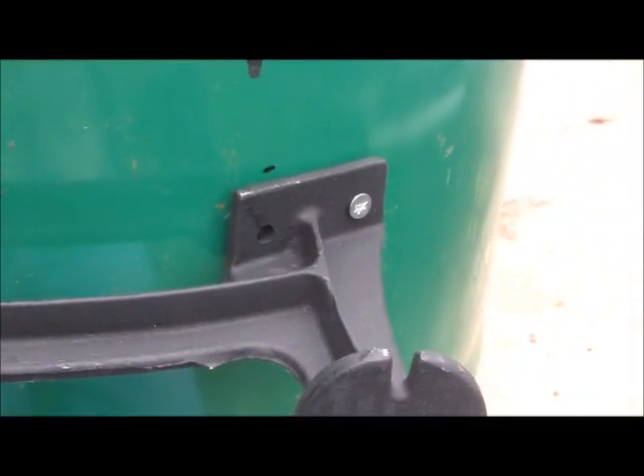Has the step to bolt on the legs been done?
No.